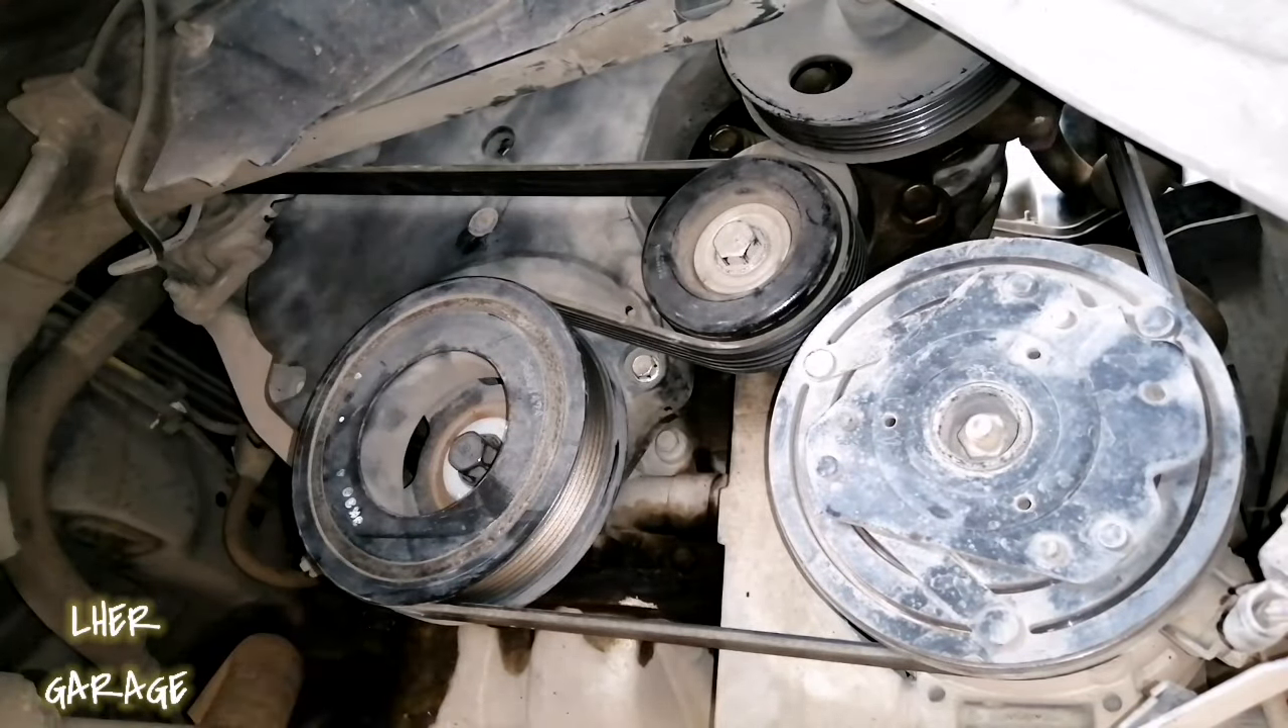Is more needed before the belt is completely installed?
No.